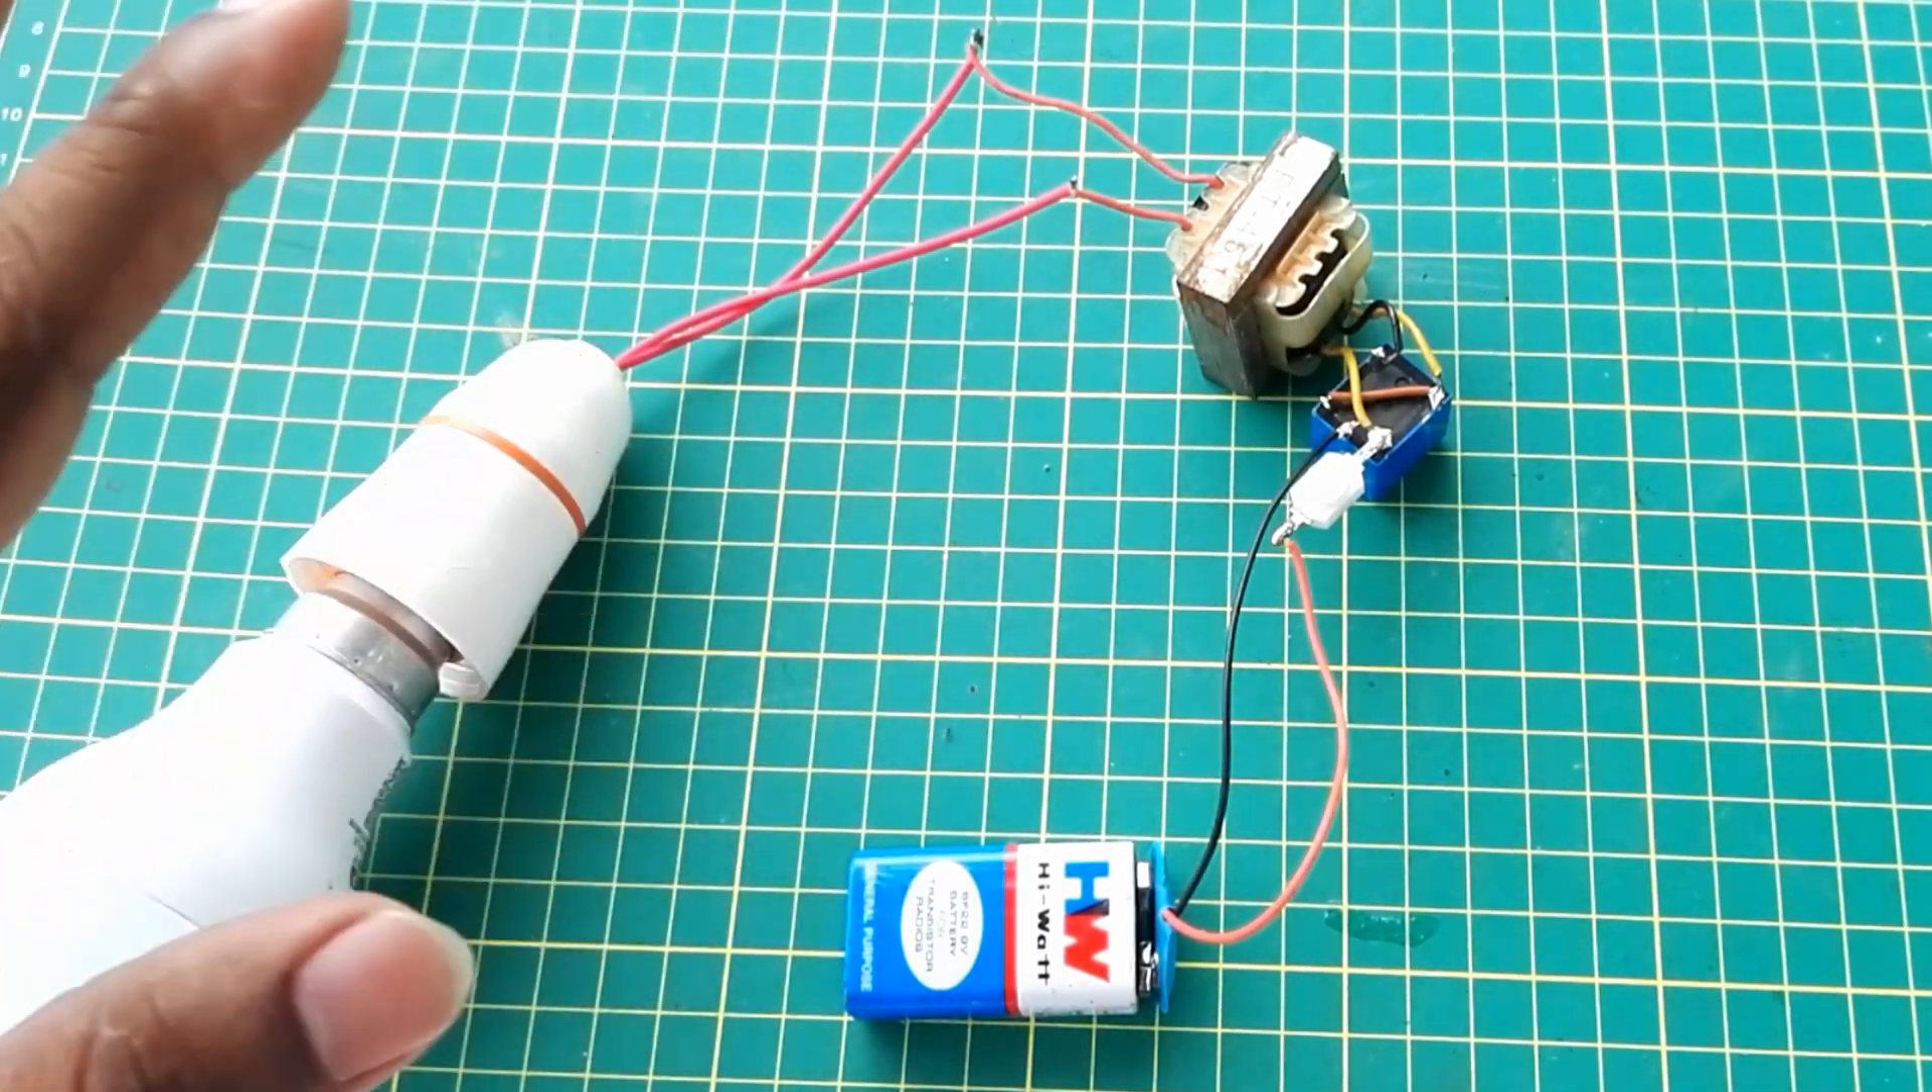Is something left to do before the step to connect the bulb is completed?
No.